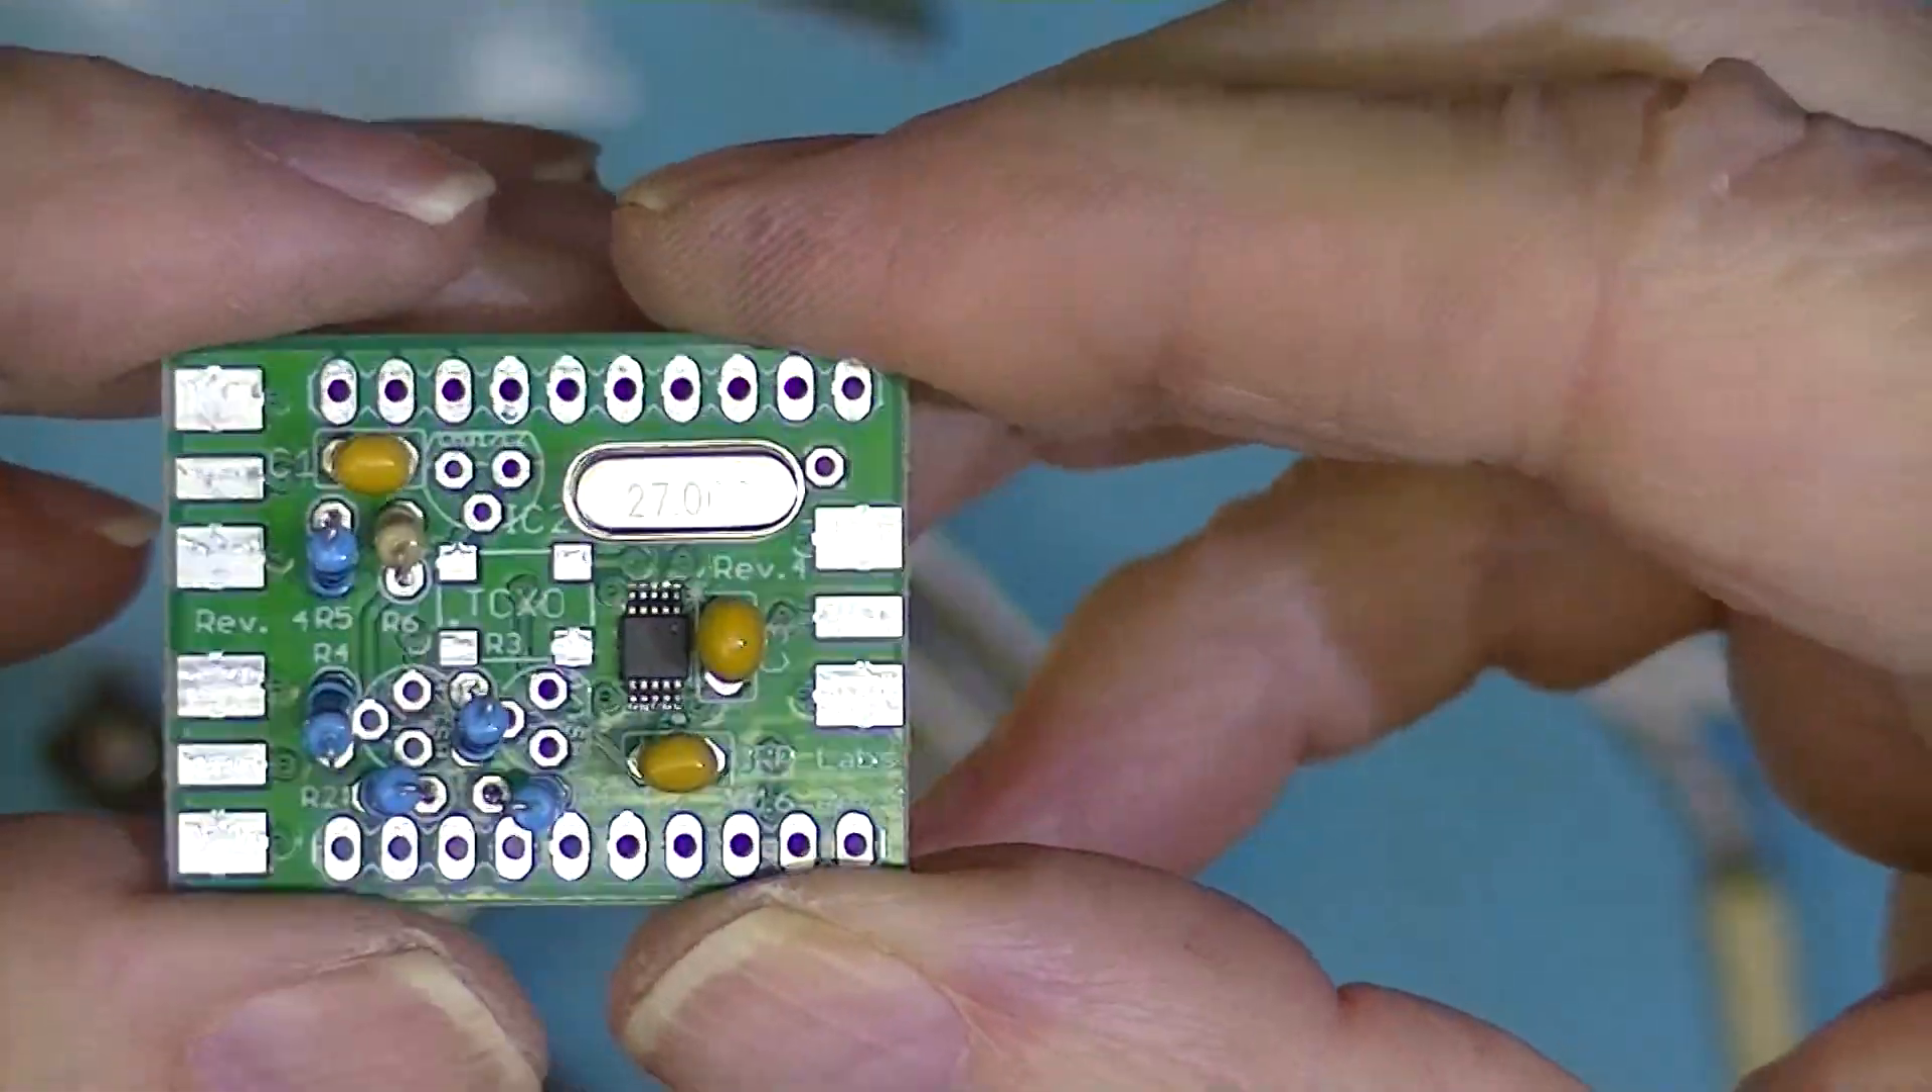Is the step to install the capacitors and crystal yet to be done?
No.